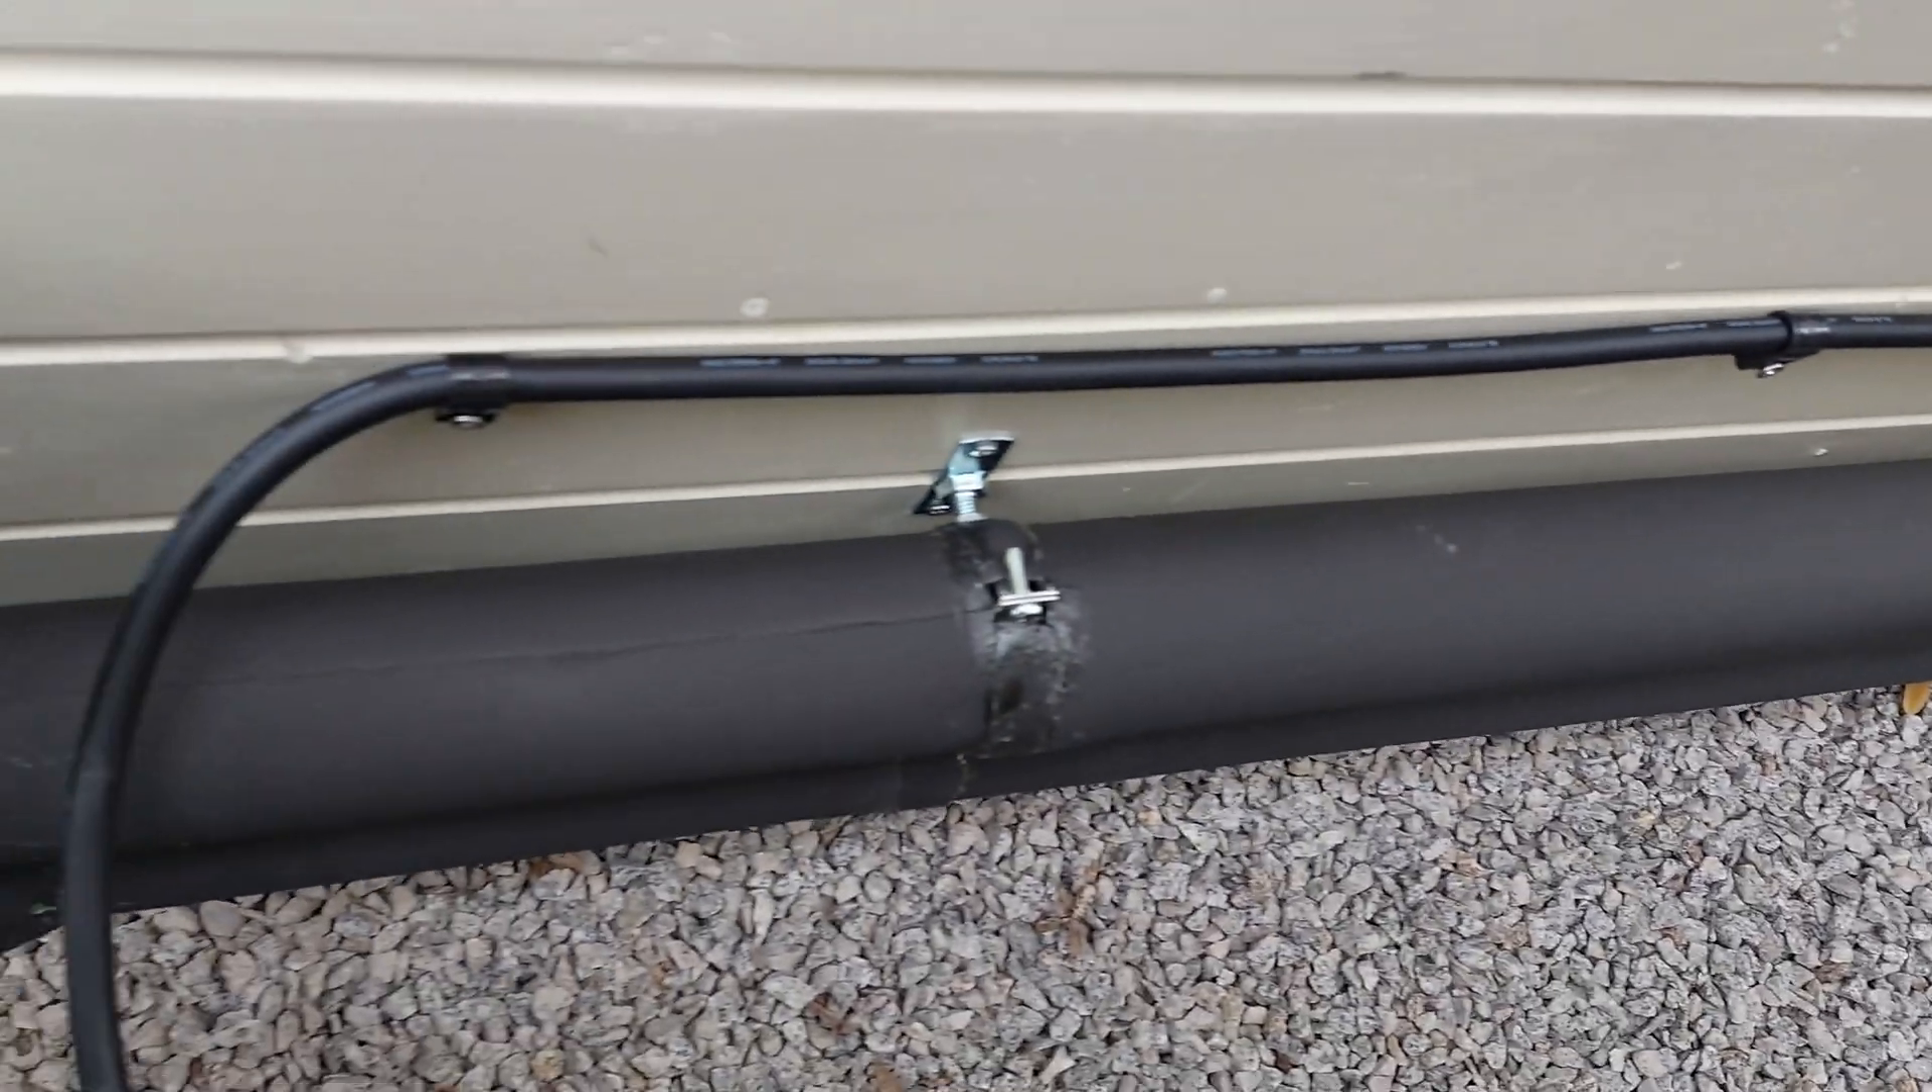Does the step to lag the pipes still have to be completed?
No.